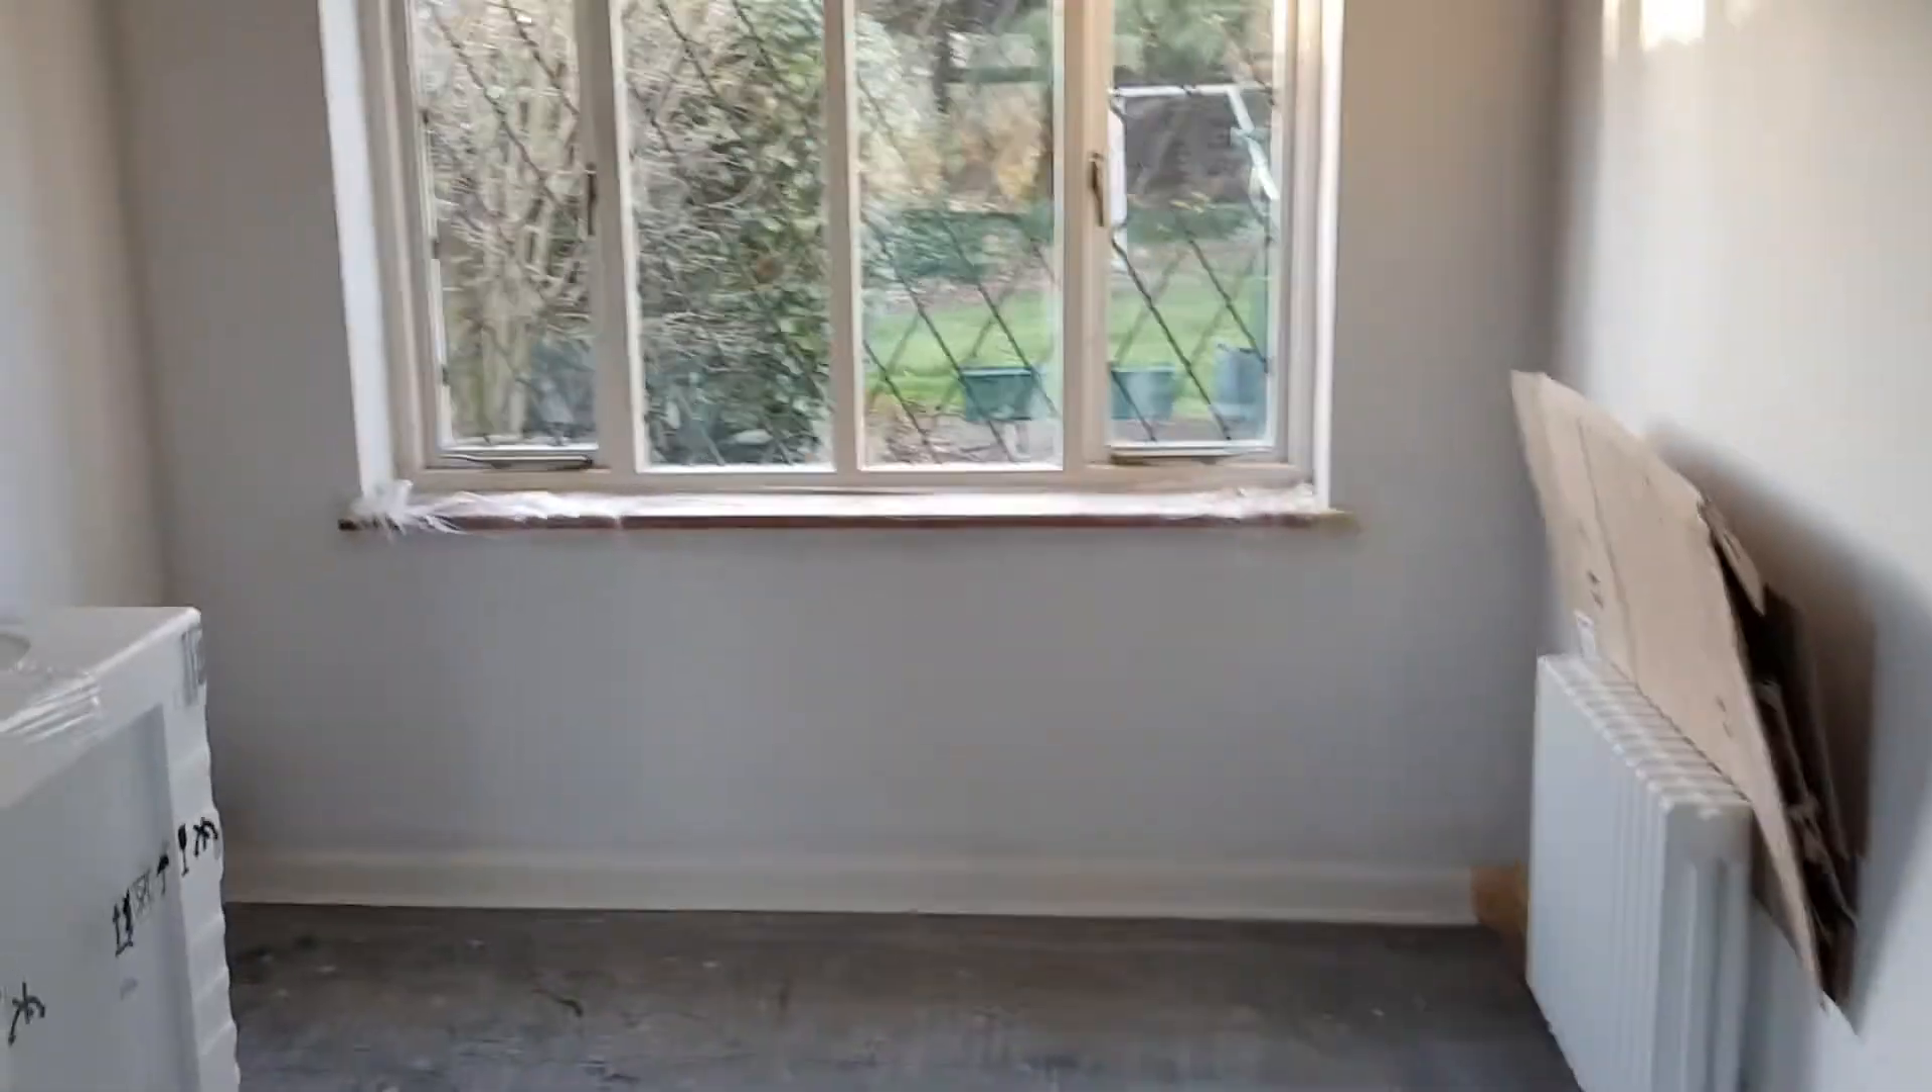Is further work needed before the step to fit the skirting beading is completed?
Yes.